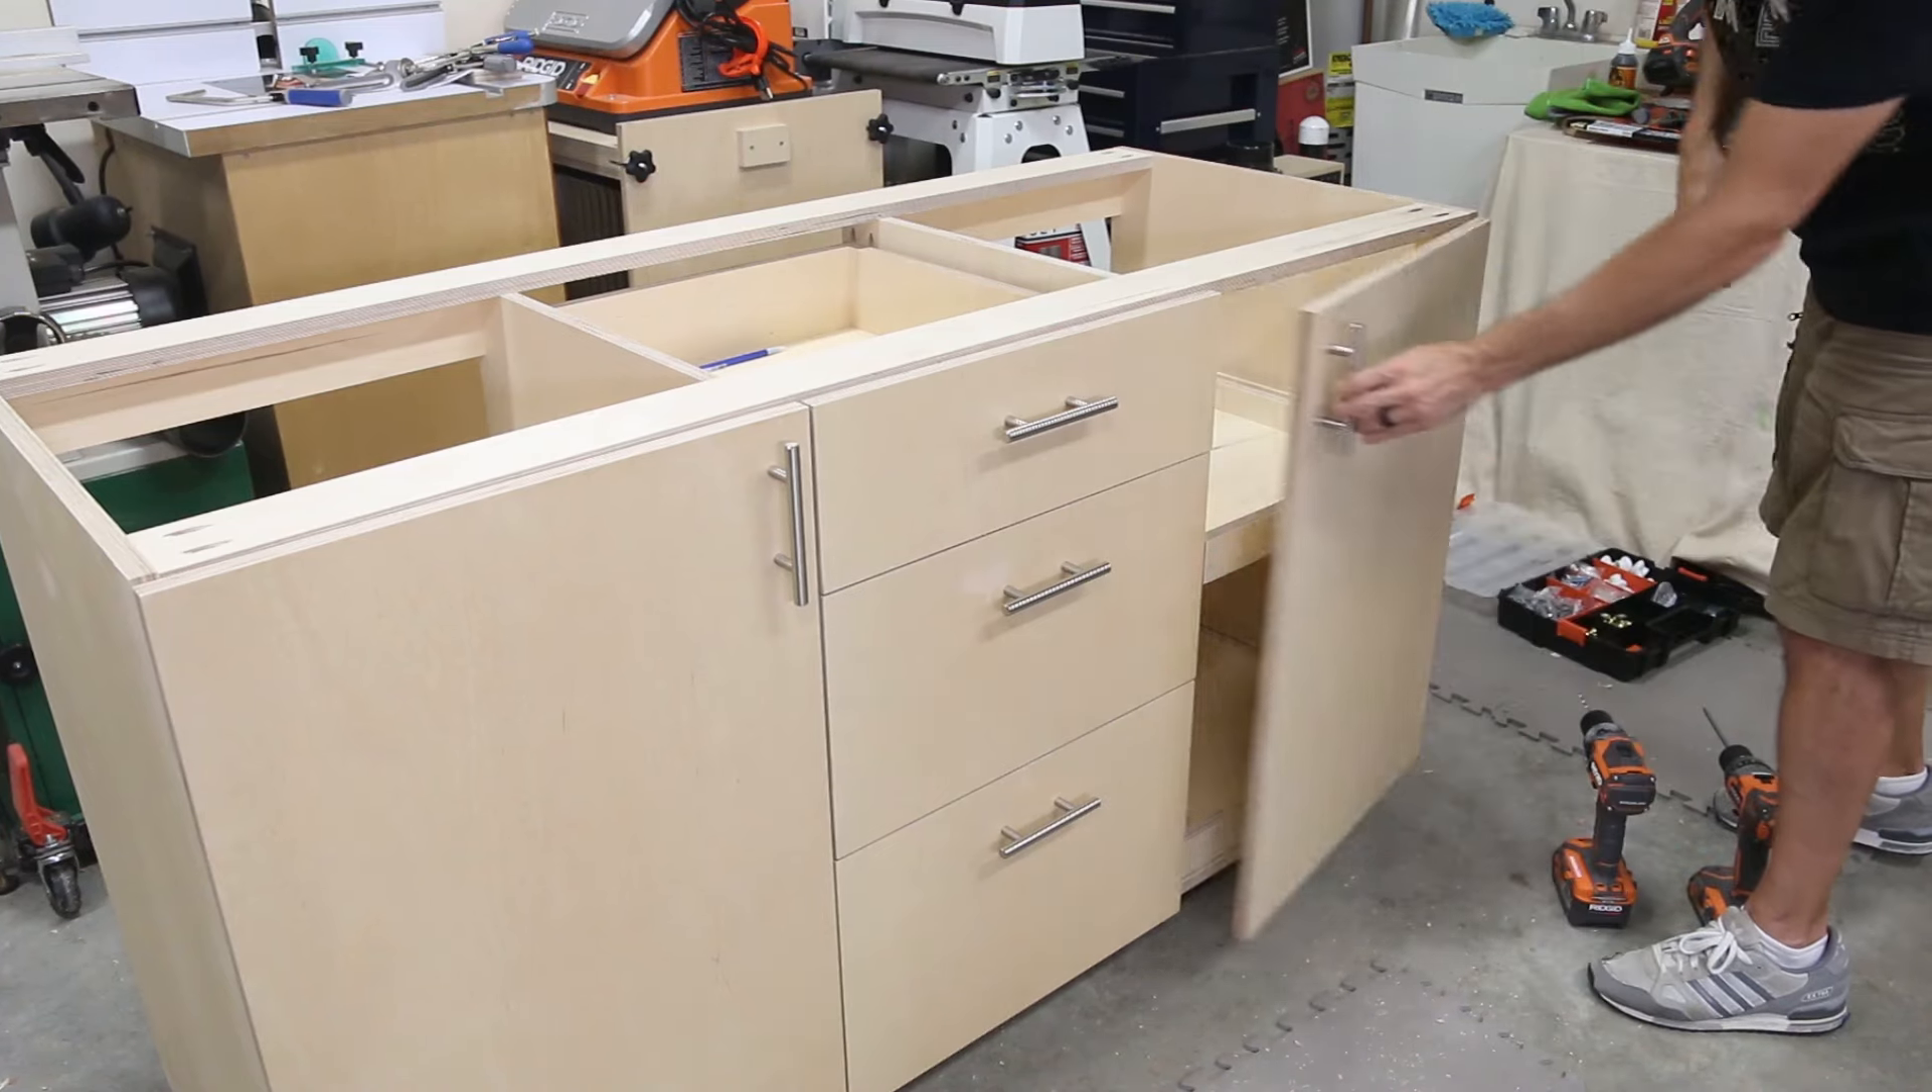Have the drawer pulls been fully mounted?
Yes.